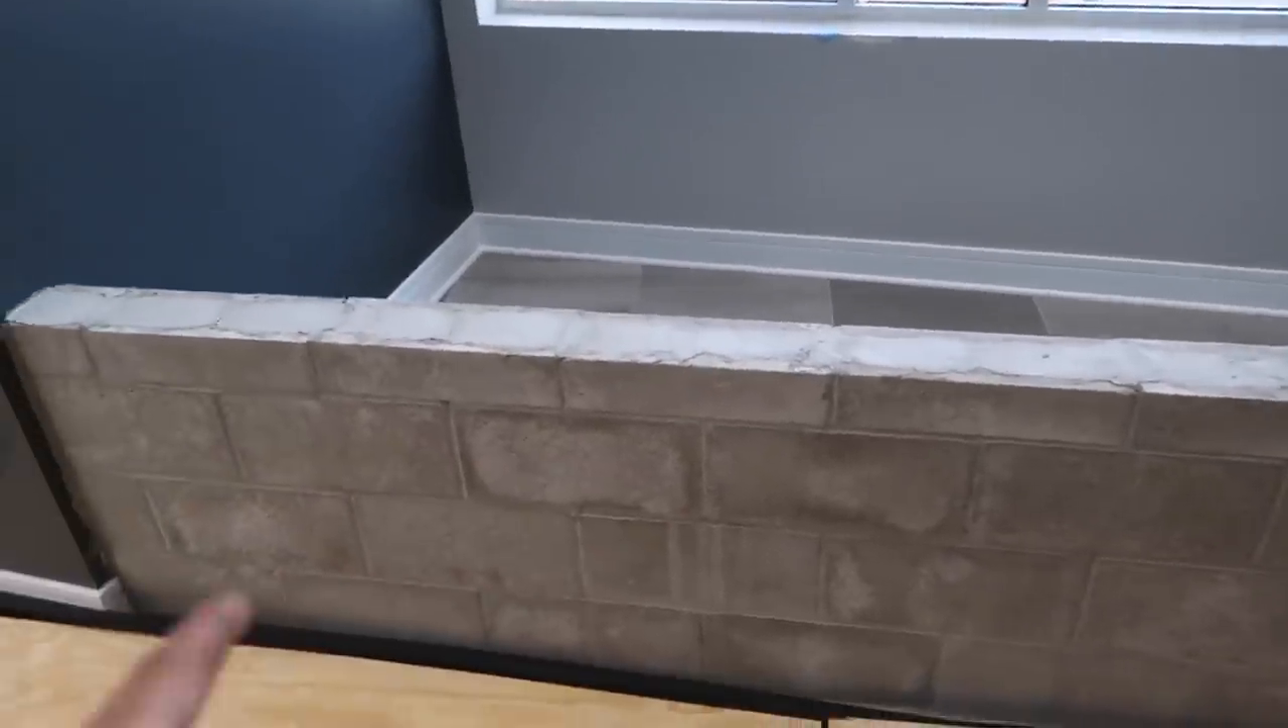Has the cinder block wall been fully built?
Yes.